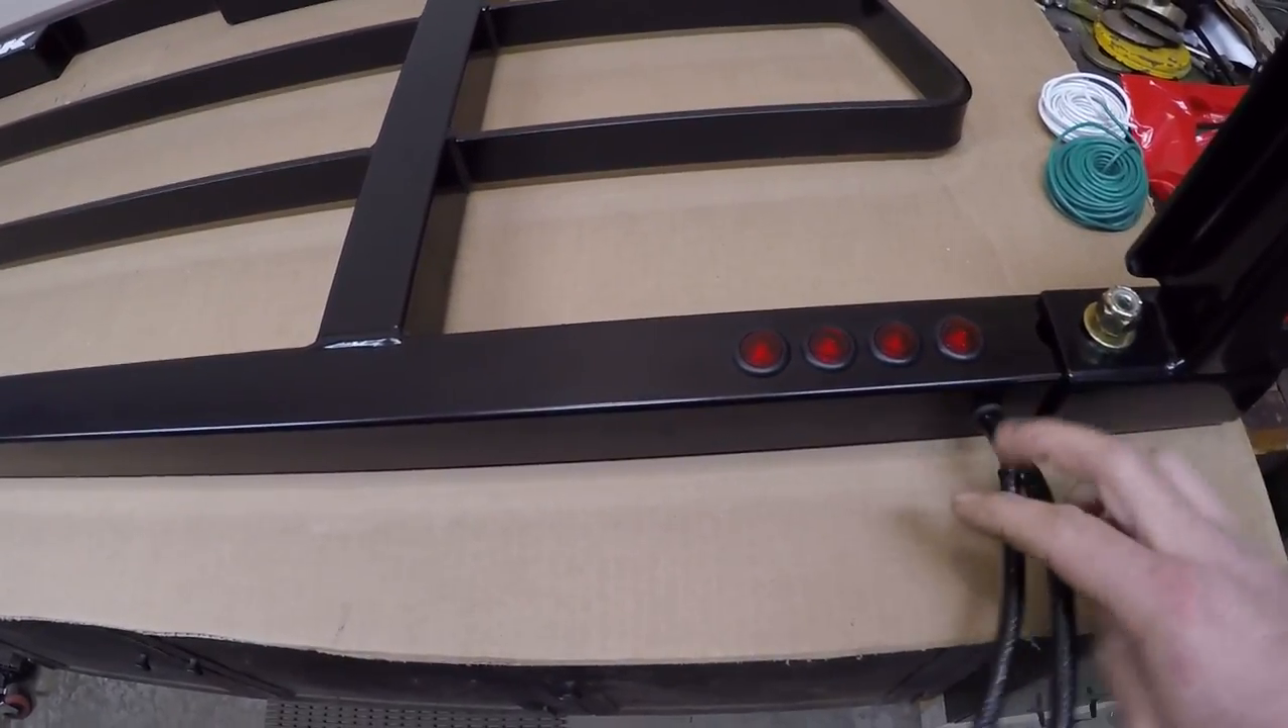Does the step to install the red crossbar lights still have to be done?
No.